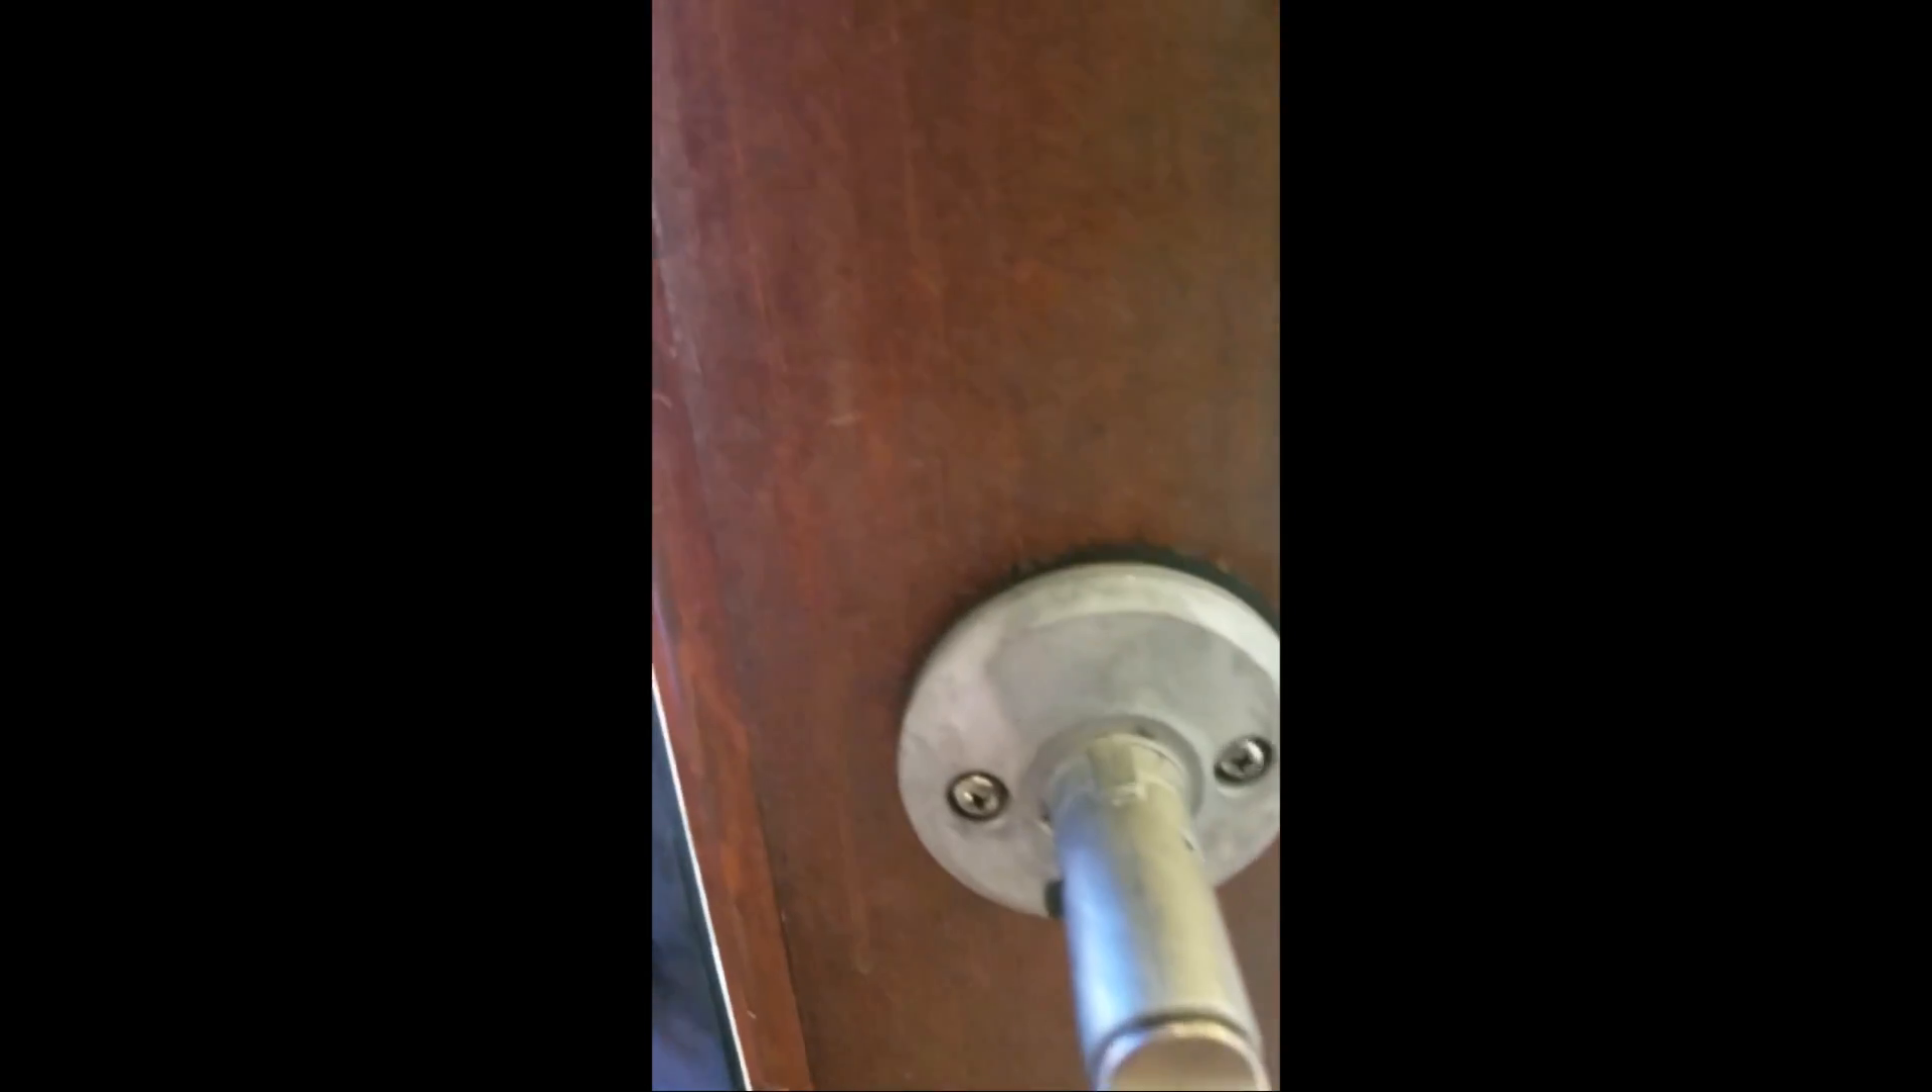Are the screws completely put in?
Yes.